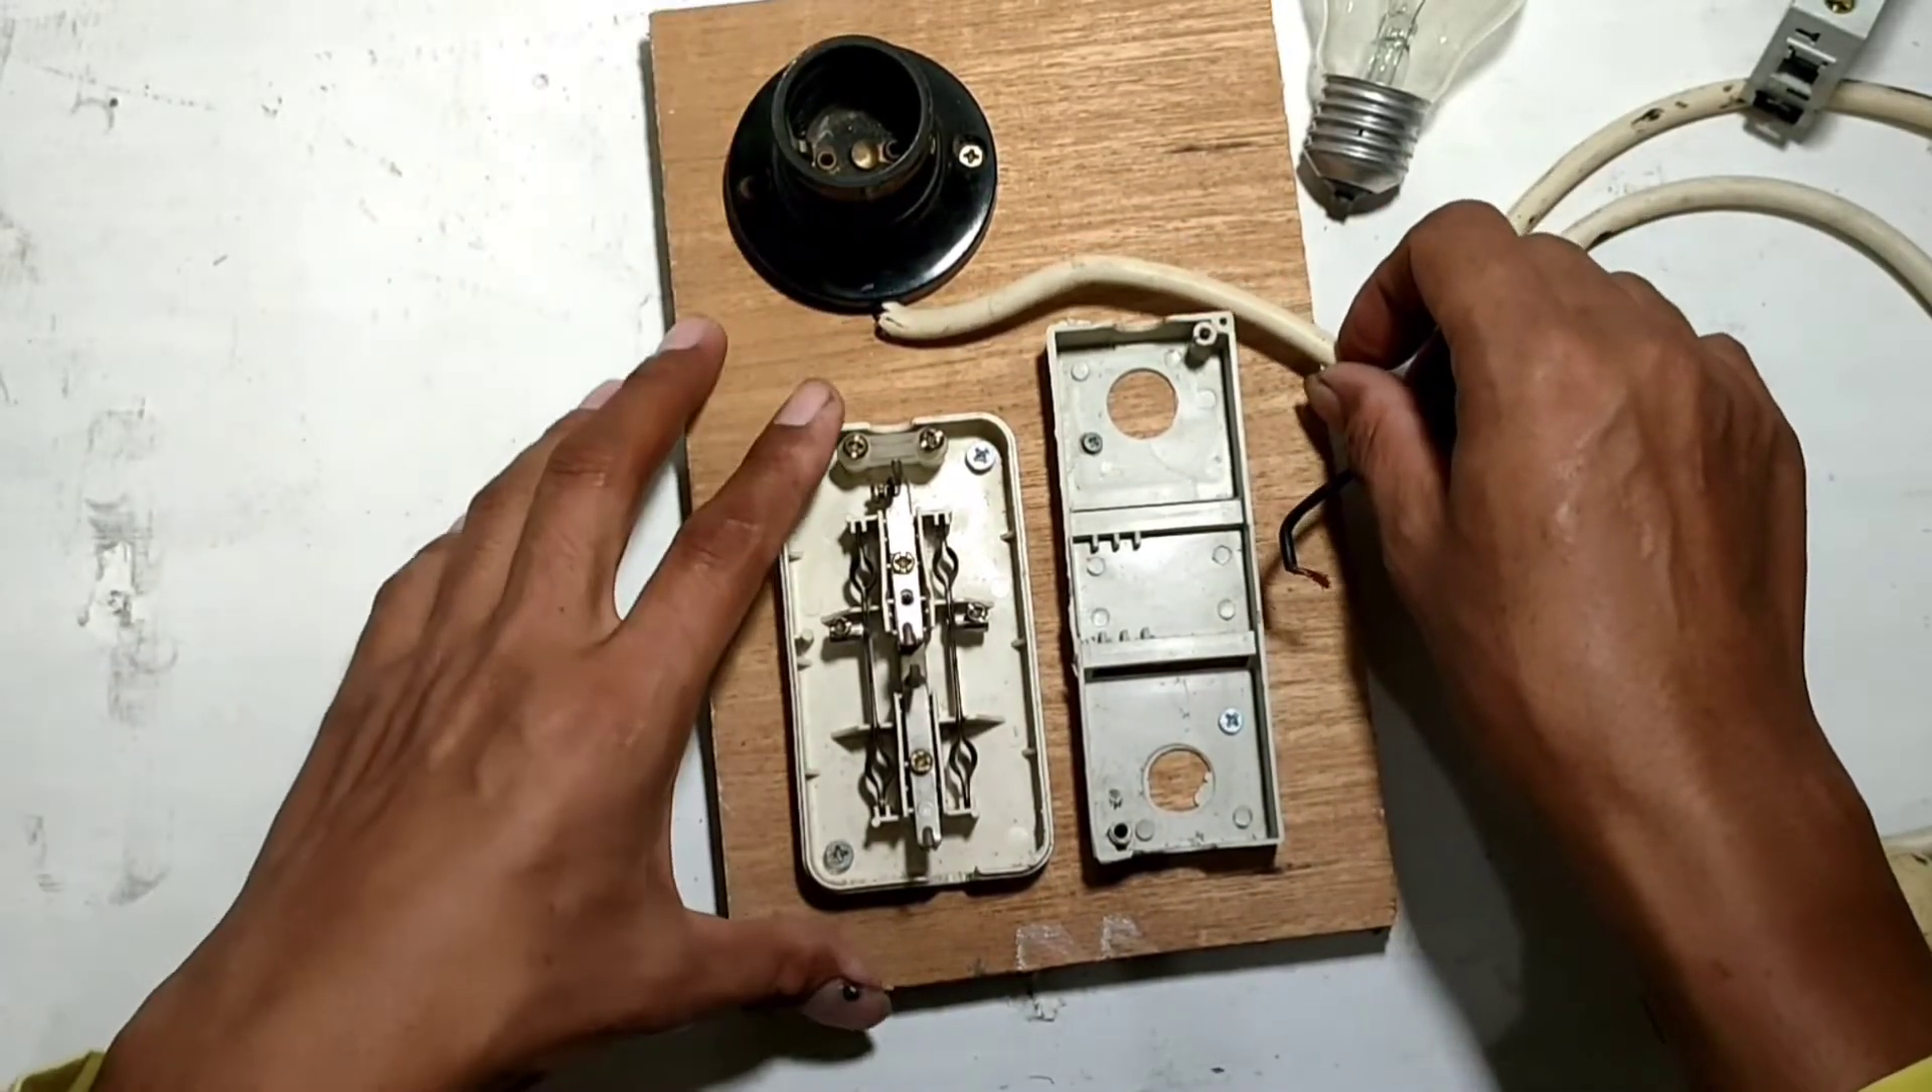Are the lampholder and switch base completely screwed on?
Yes.